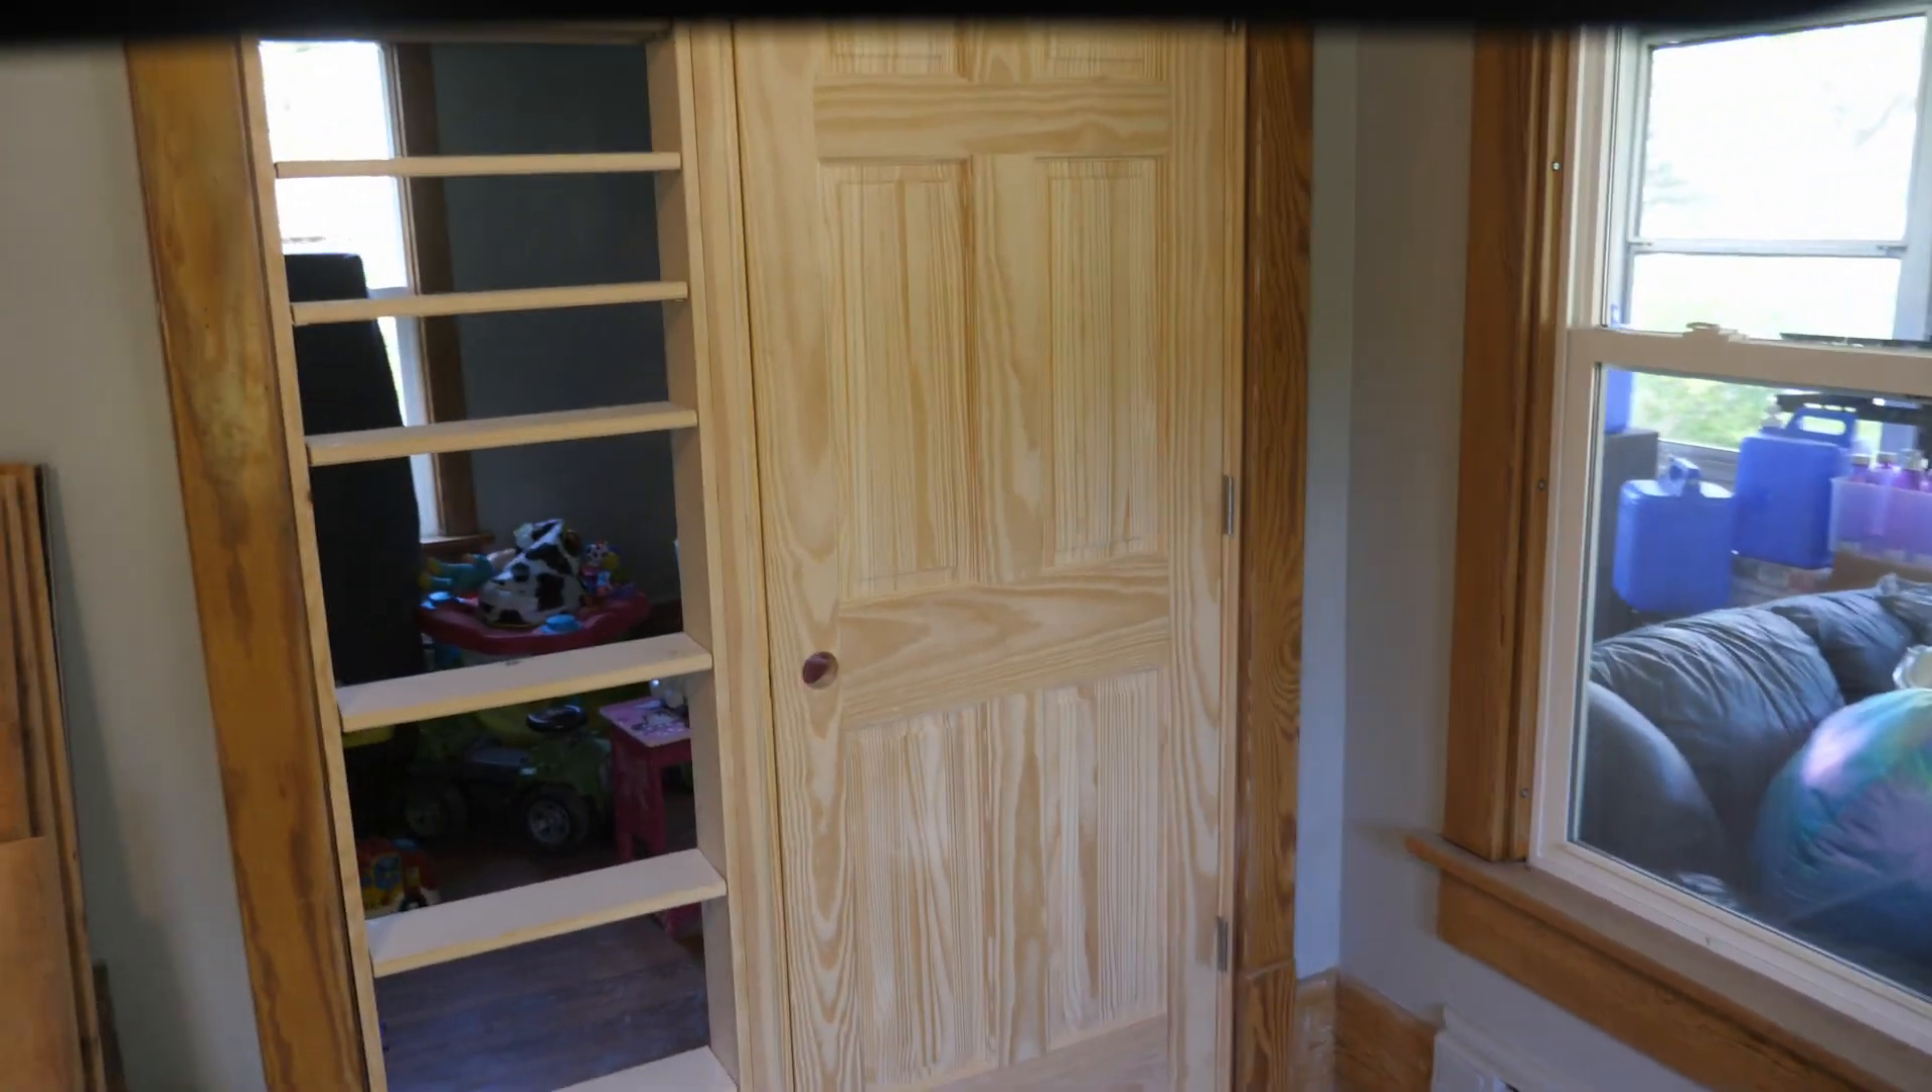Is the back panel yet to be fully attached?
Yes.